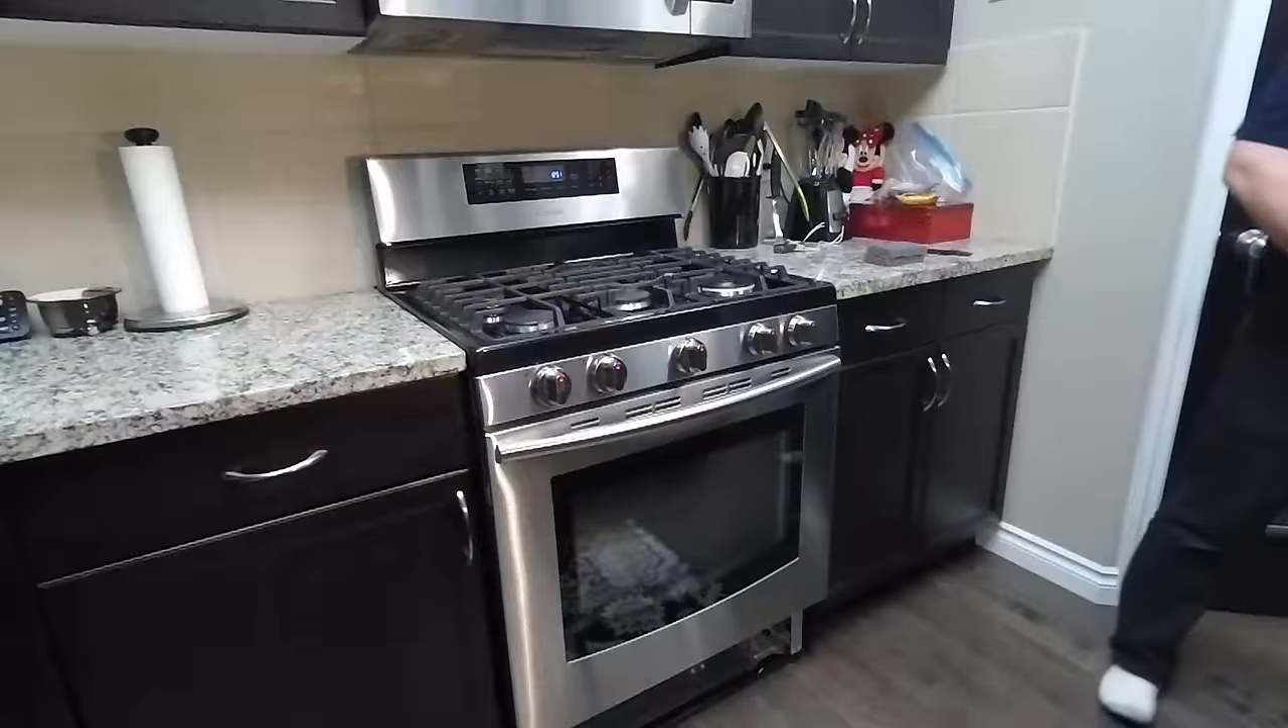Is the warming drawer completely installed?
No.